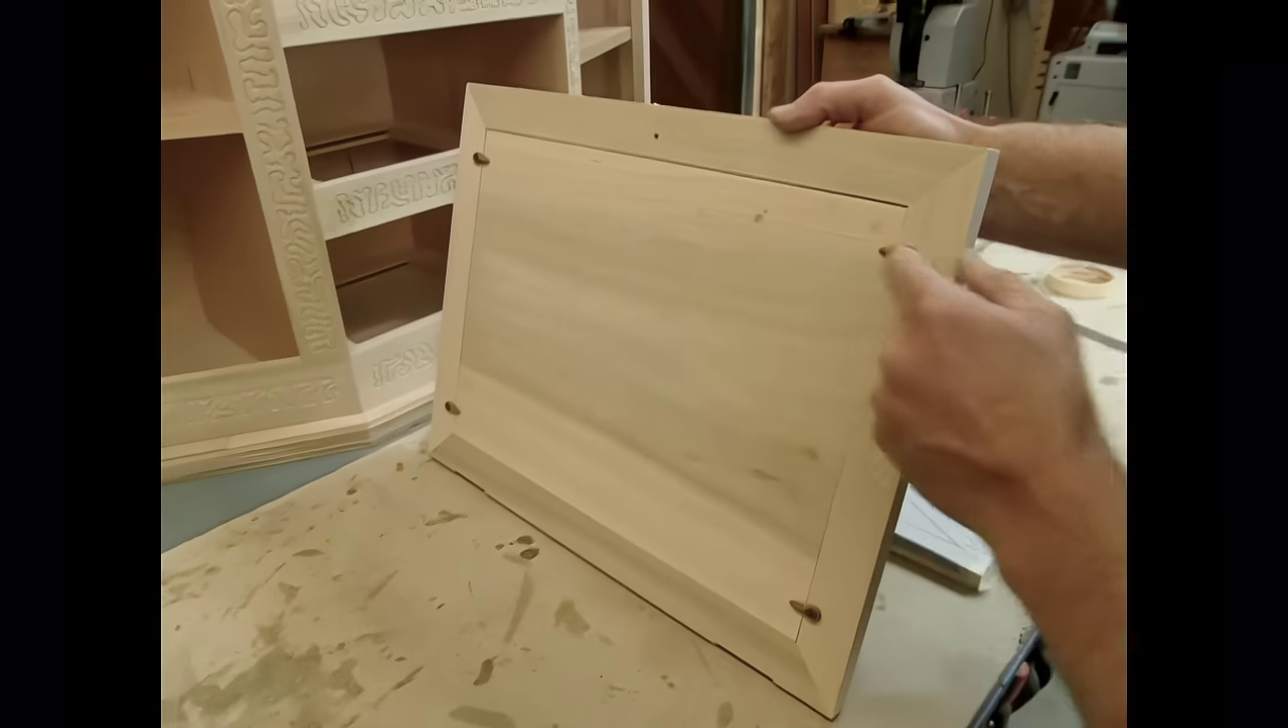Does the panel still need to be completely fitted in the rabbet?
No.